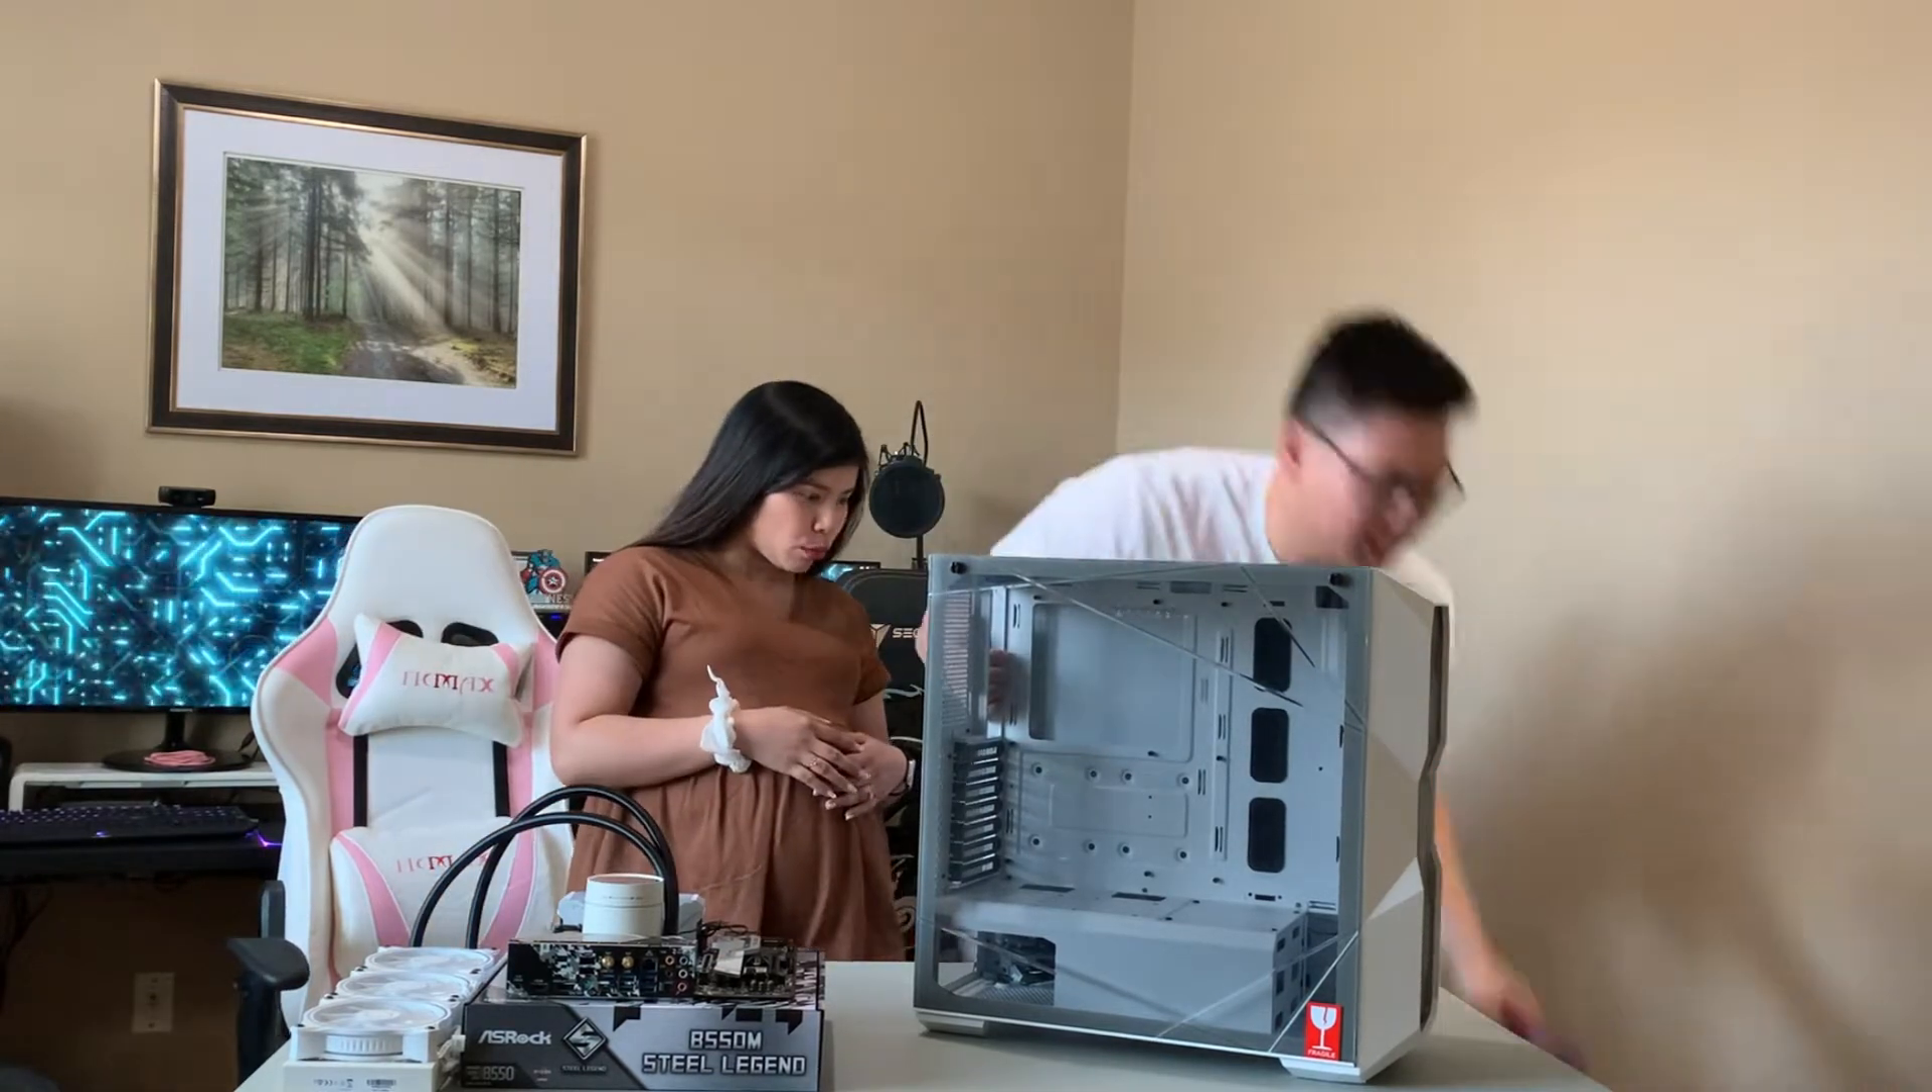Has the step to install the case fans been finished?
No.